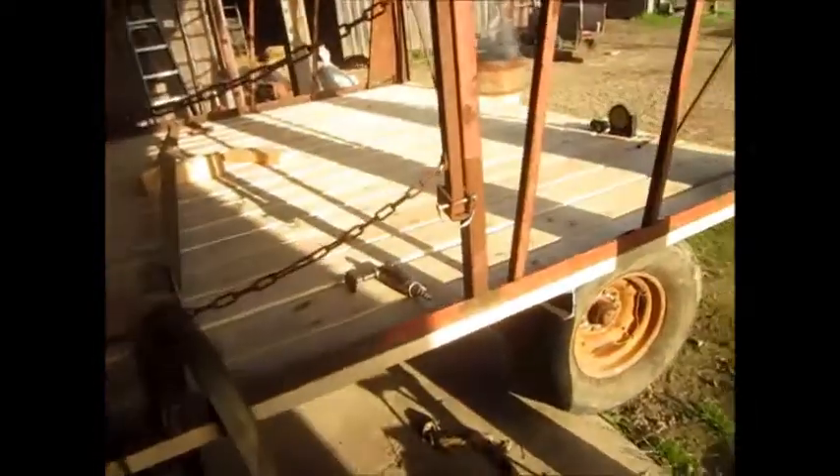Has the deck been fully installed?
Yes.